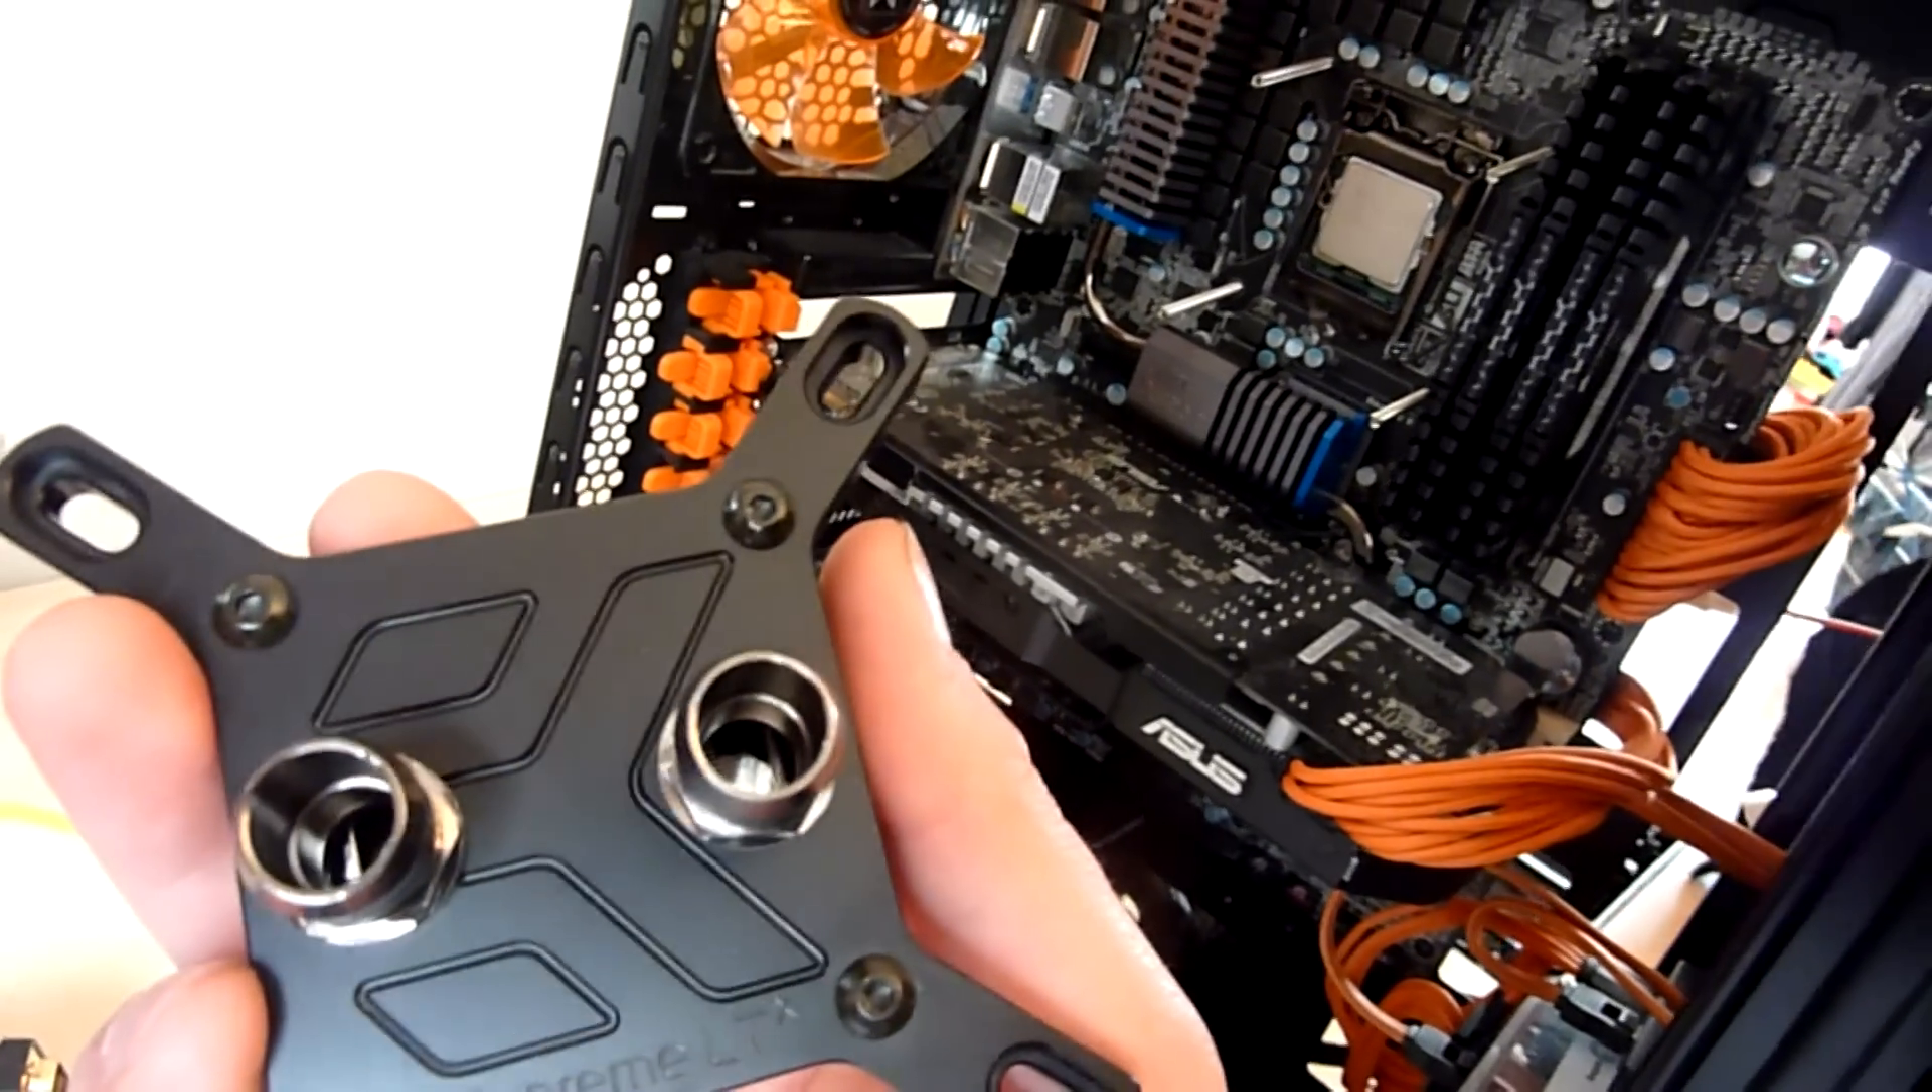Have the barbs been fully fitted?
Yes.